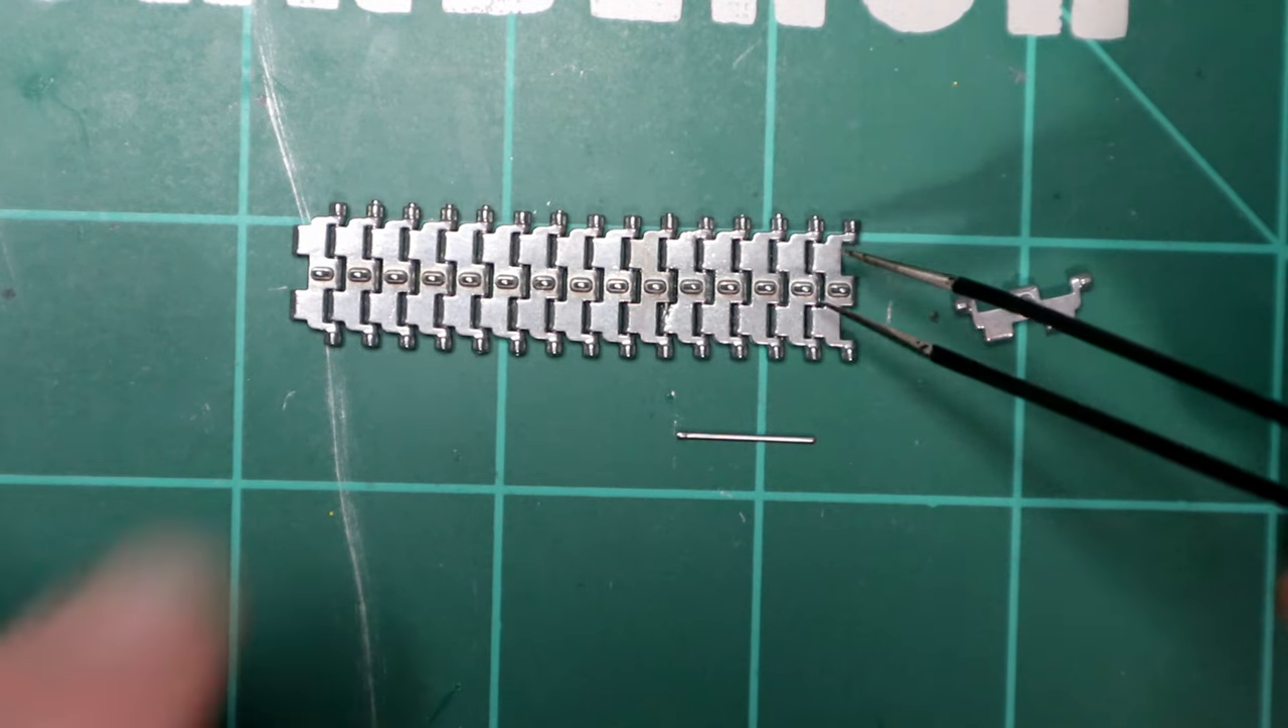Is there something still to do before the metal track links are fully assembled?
Yes.